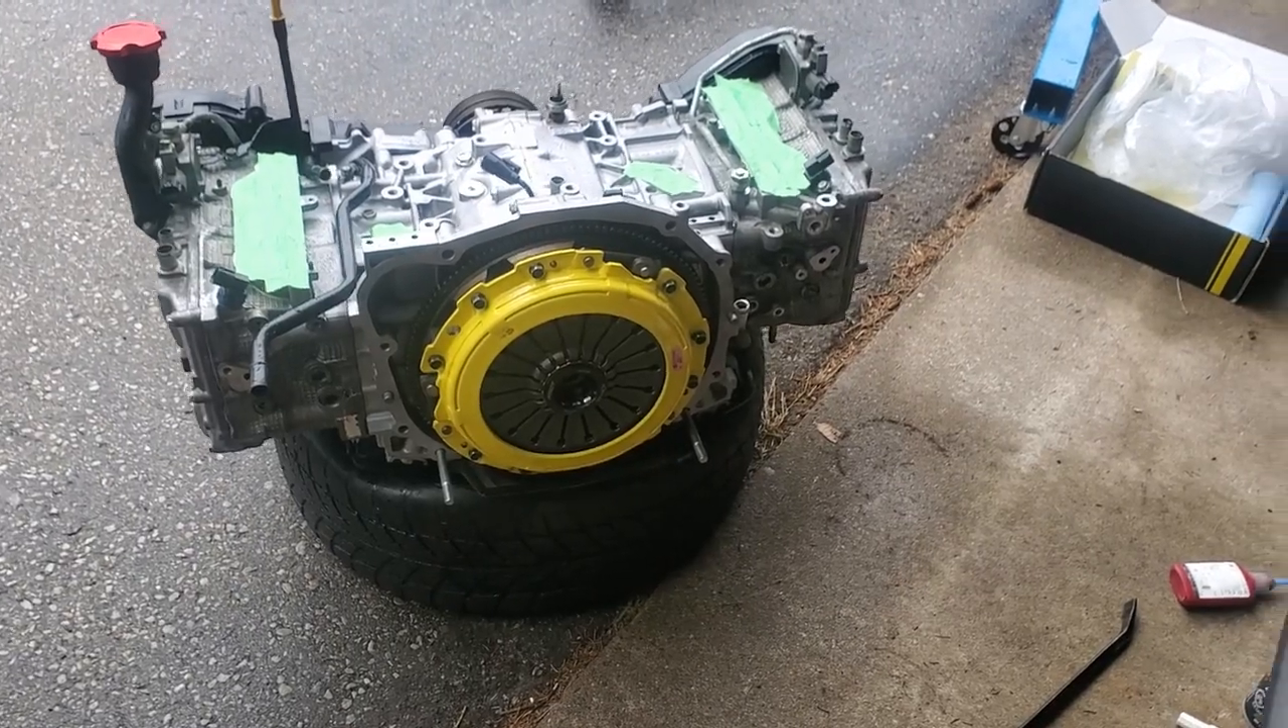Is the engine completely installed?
No.